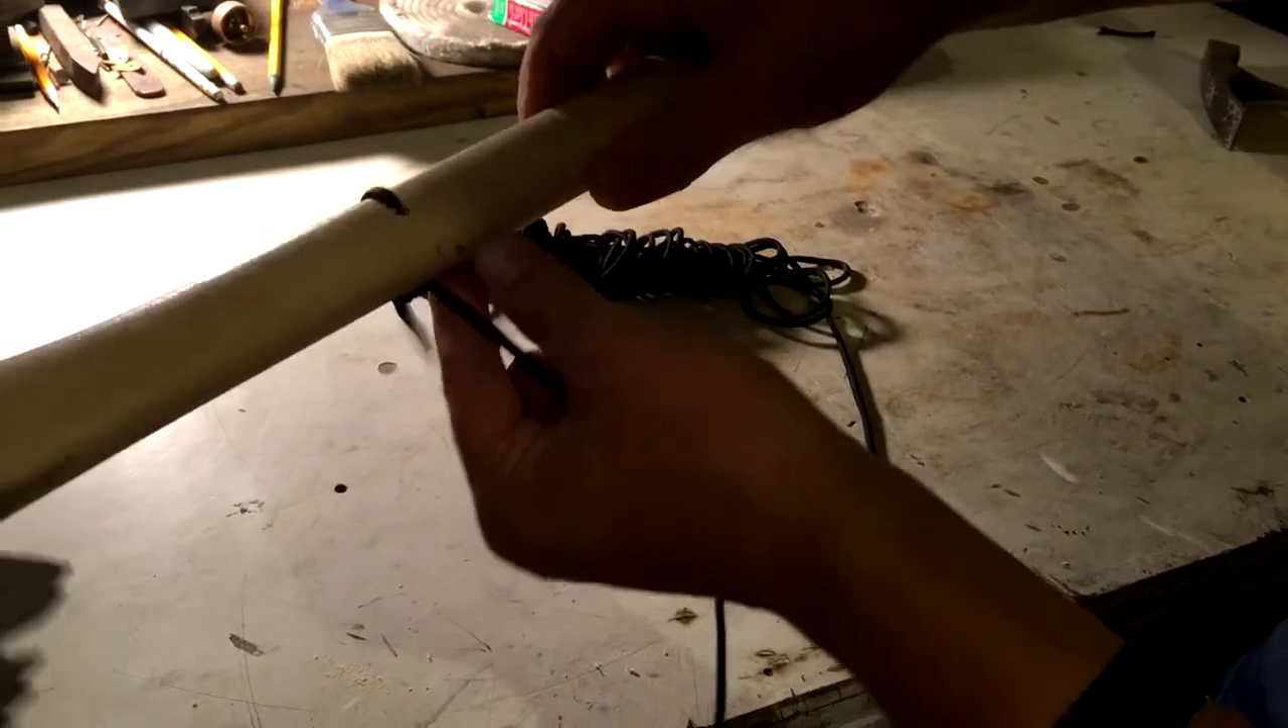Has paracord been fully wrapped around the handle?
No.